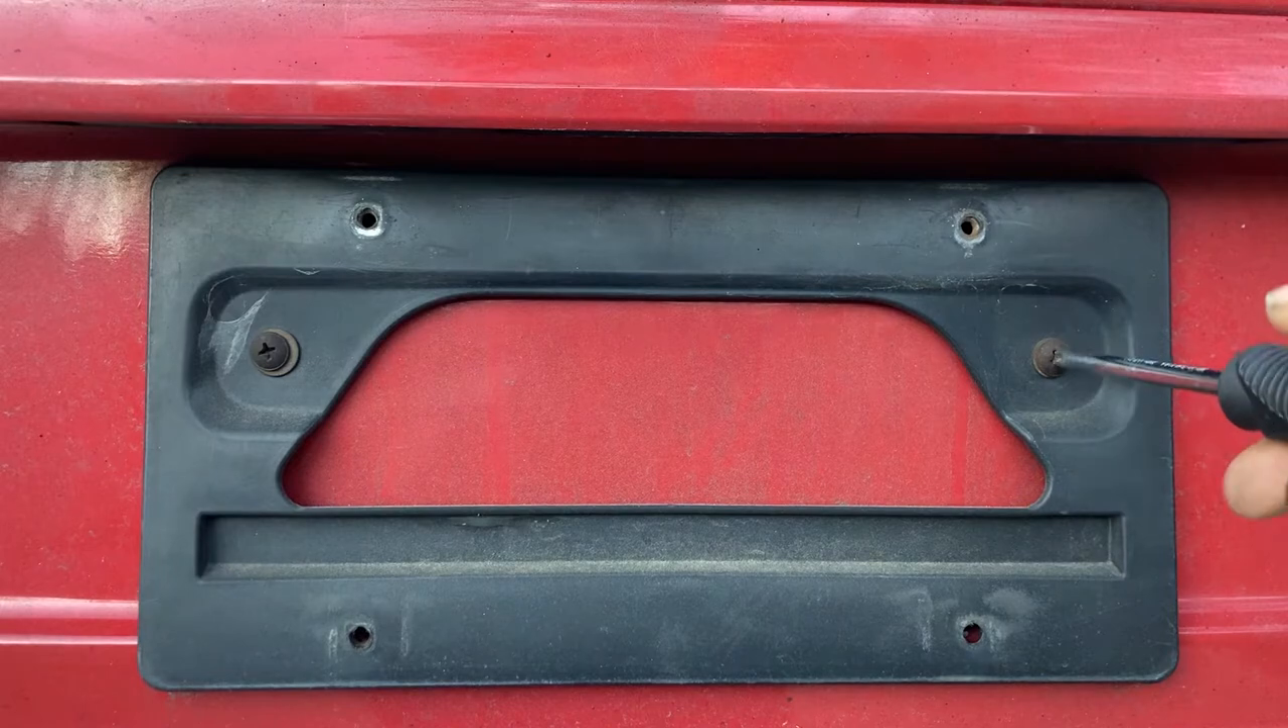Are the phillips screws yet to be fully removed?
Yes.